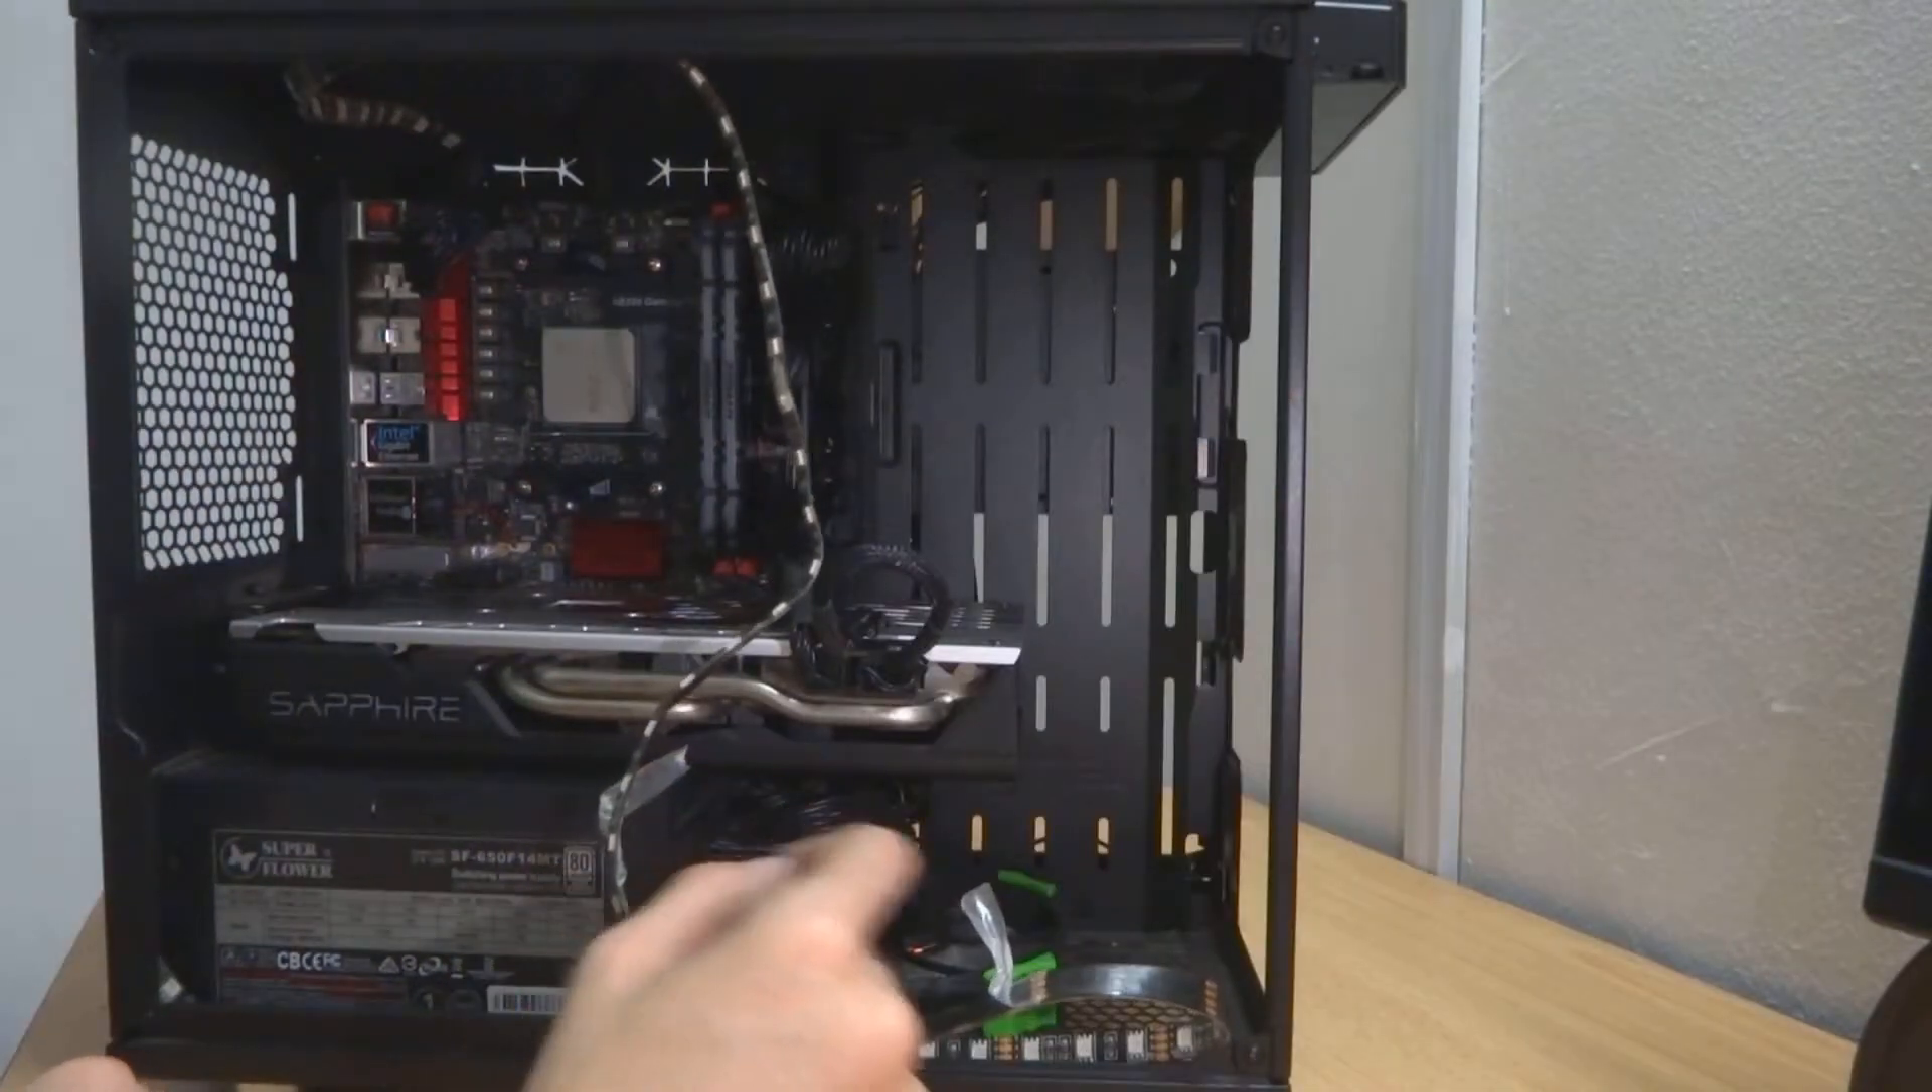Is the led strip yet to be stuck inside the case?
Yes.